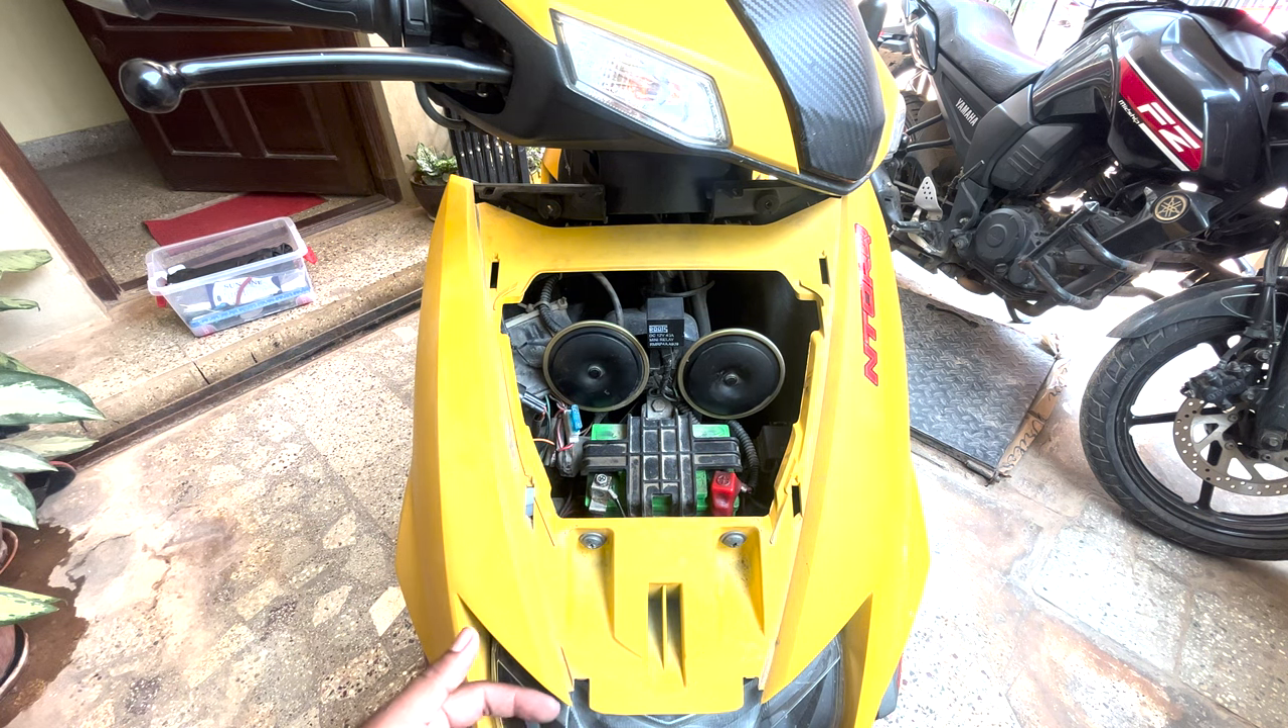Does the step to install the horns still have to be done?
No.